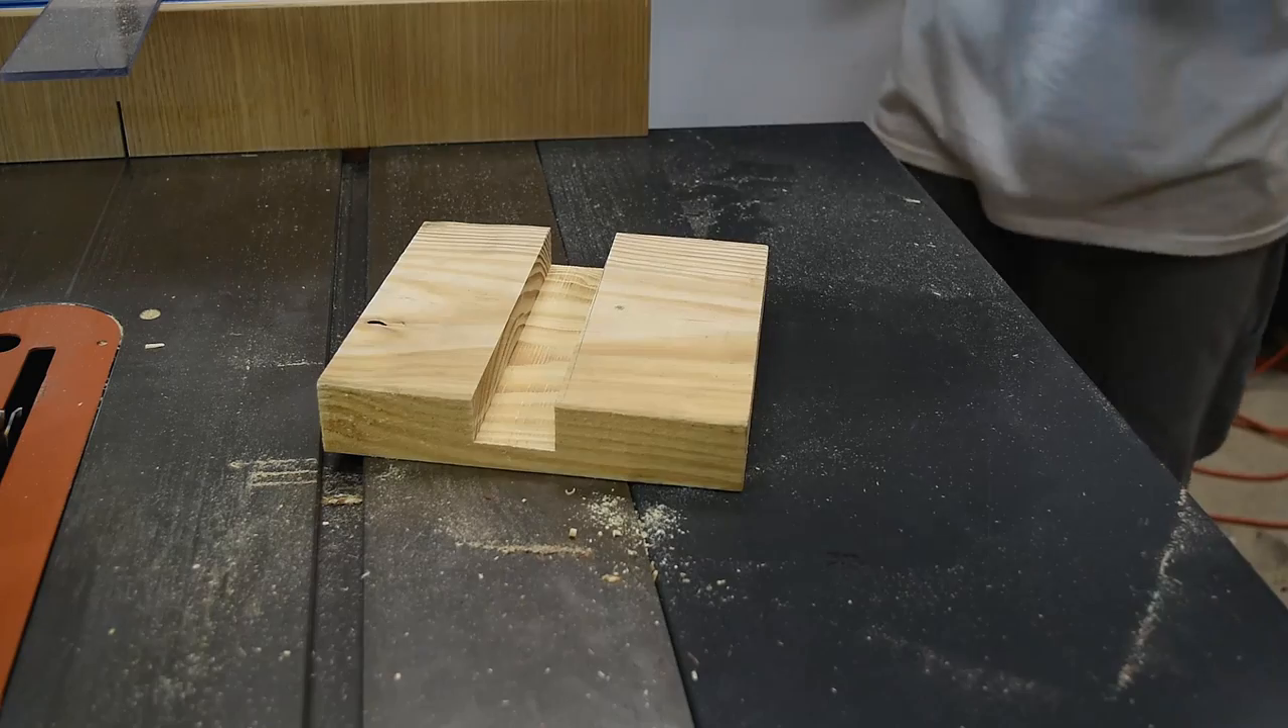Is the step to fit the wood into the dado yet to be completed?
Yes.